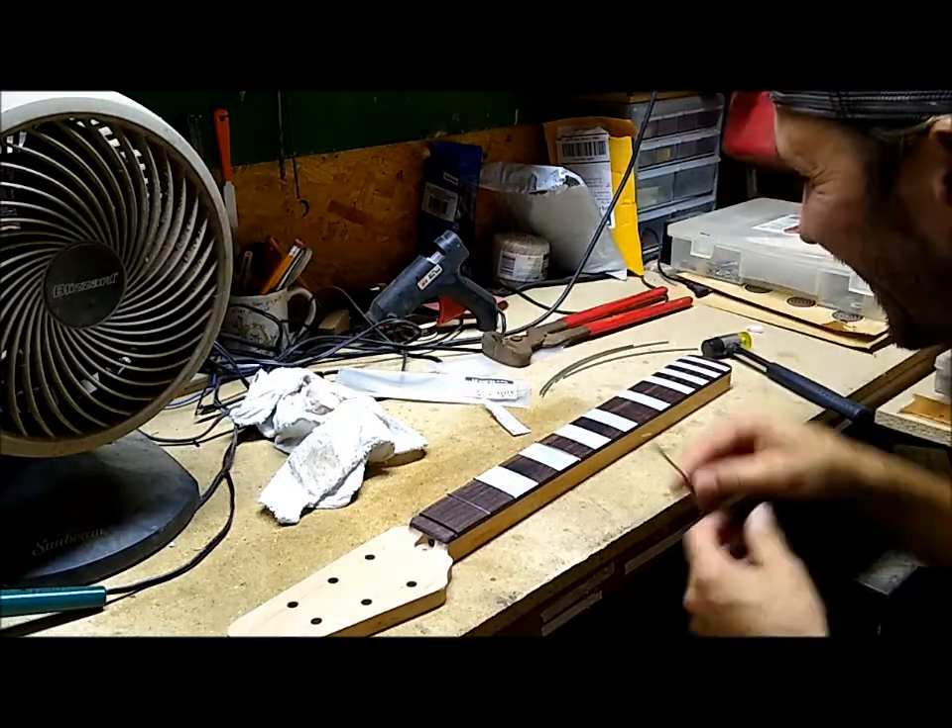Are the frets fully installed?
No.